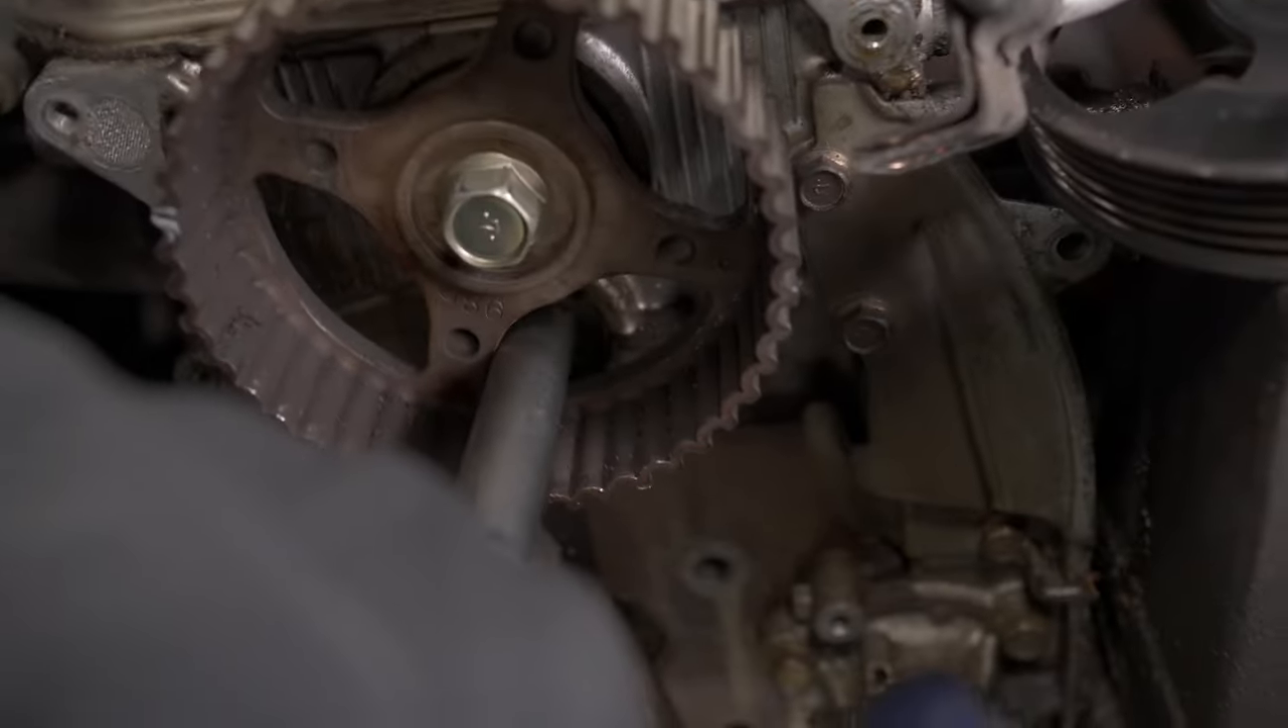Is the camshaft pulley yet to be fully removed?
Yes.